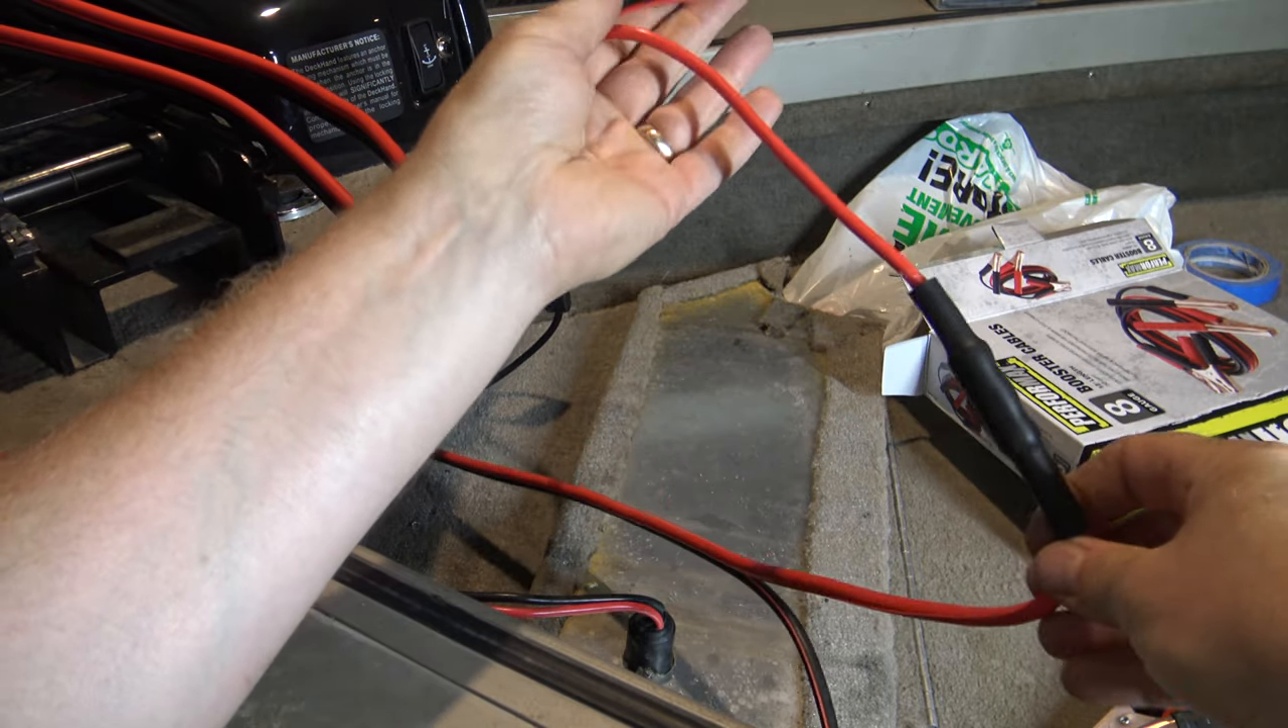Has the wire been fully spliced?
Yes.